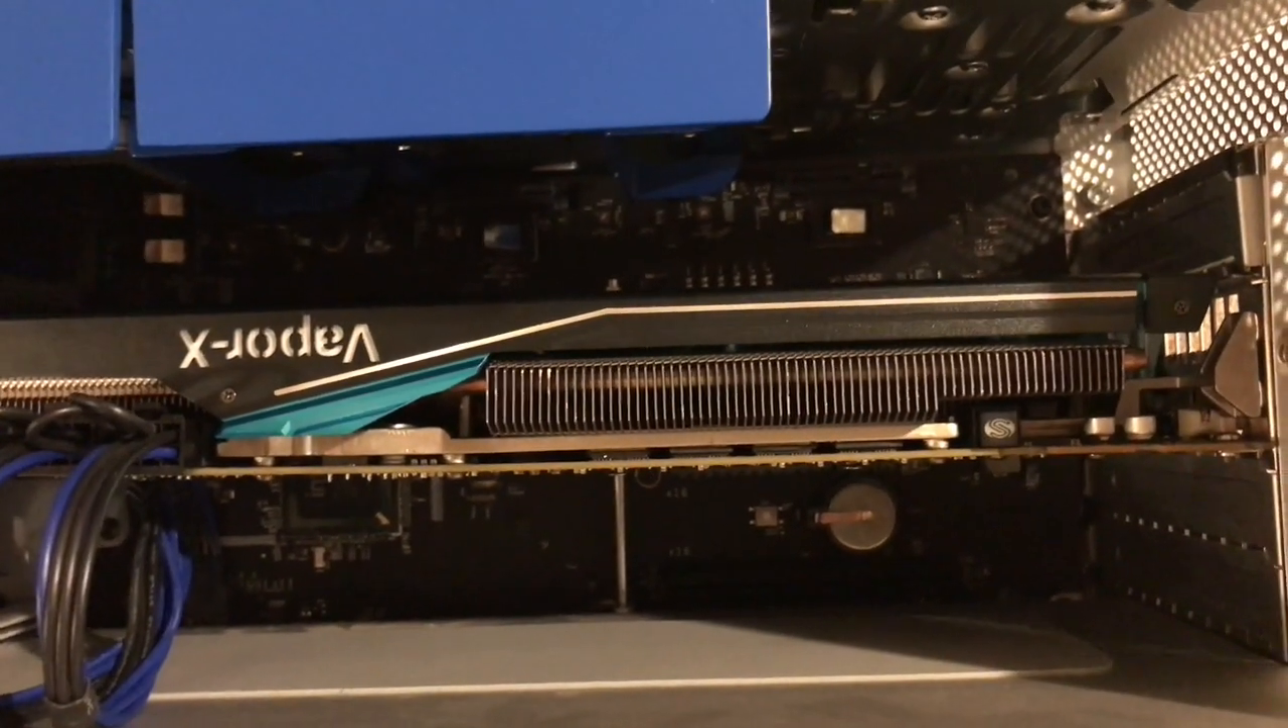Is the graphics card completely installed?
Yes.